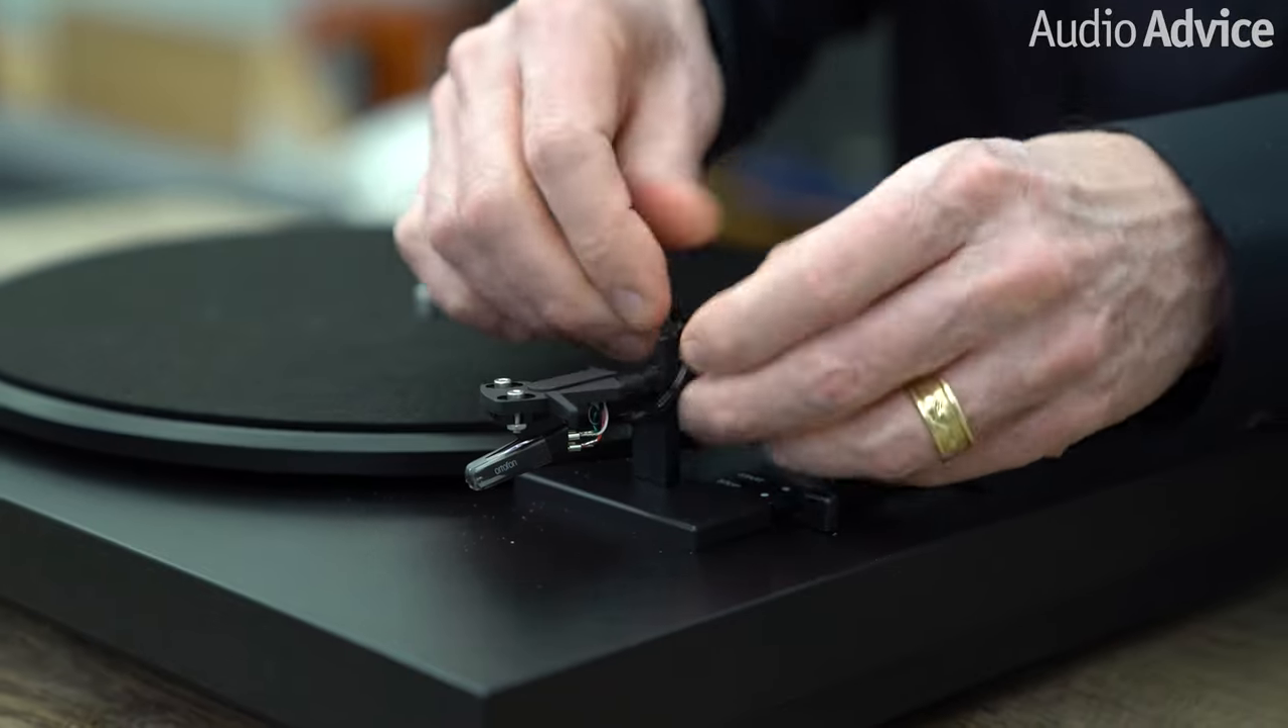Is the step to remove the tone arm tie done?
No.